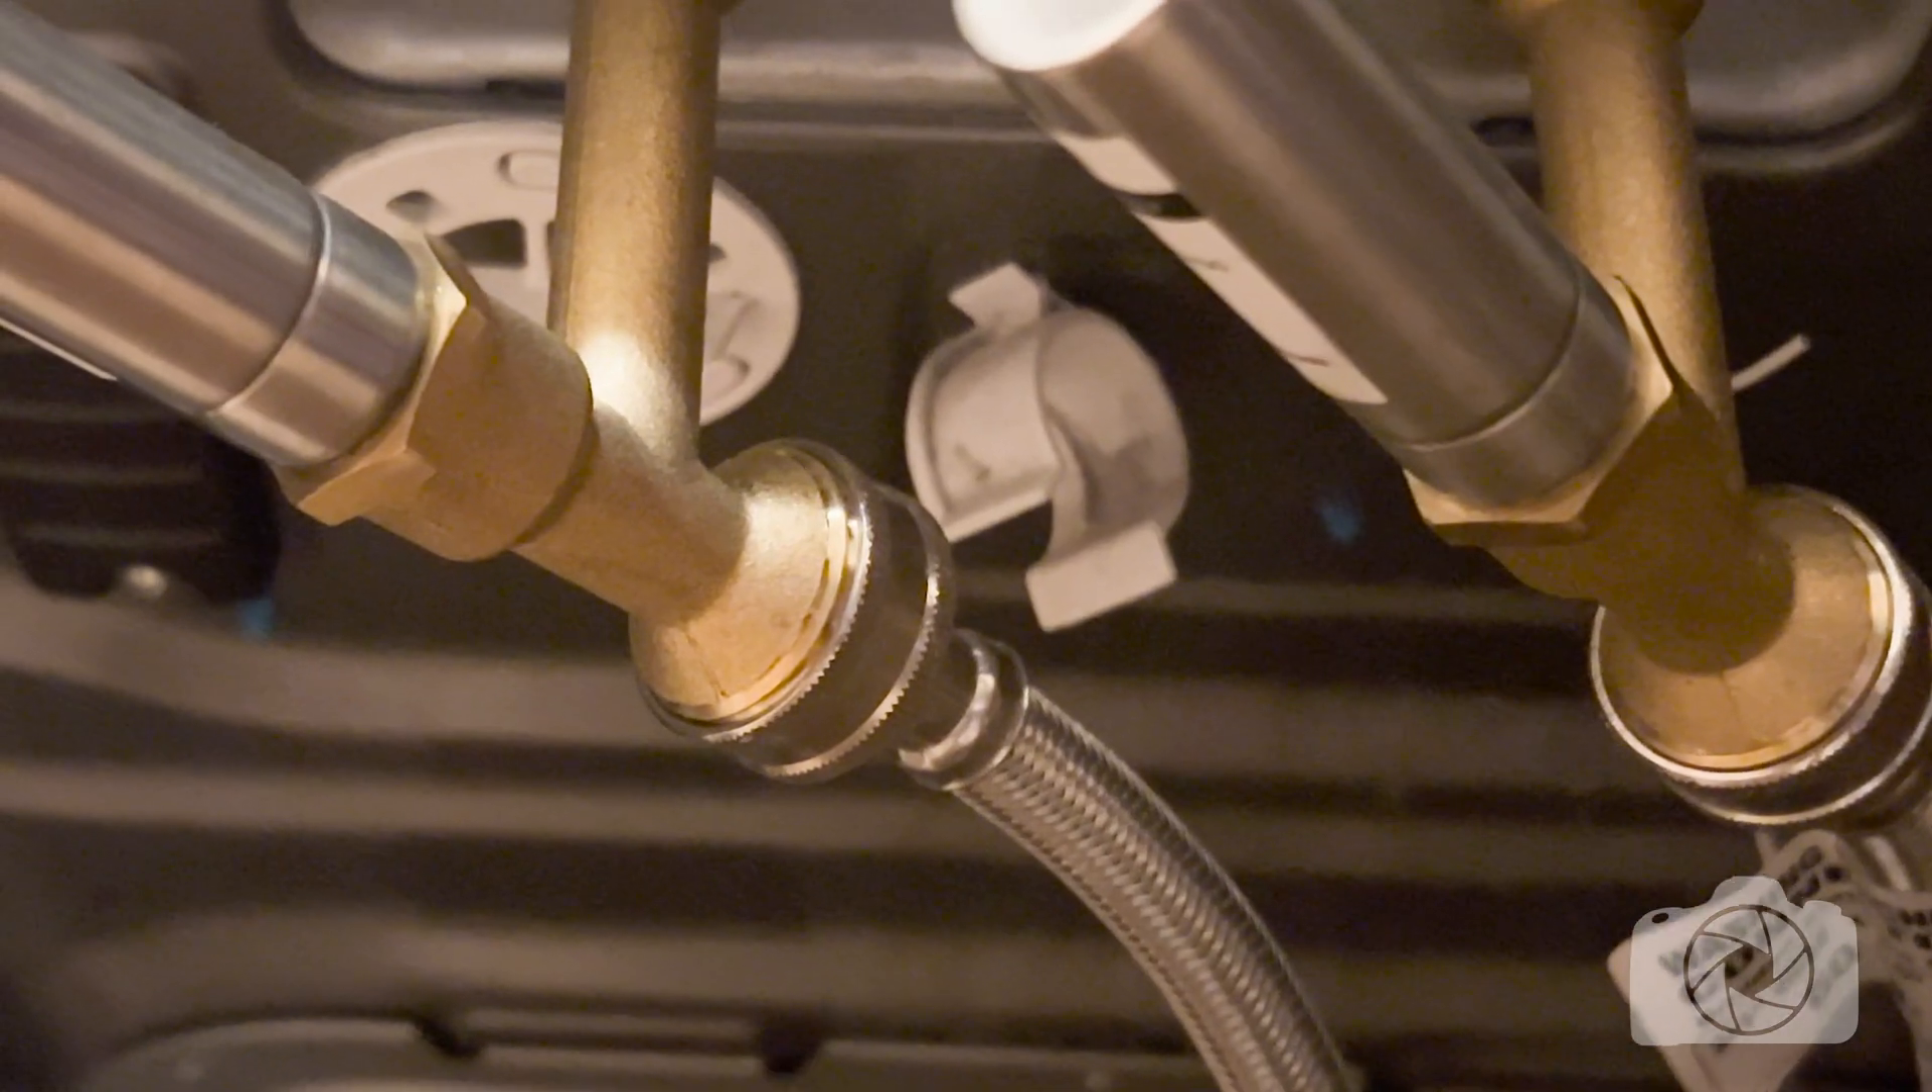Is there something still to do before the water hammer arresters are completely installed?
No.